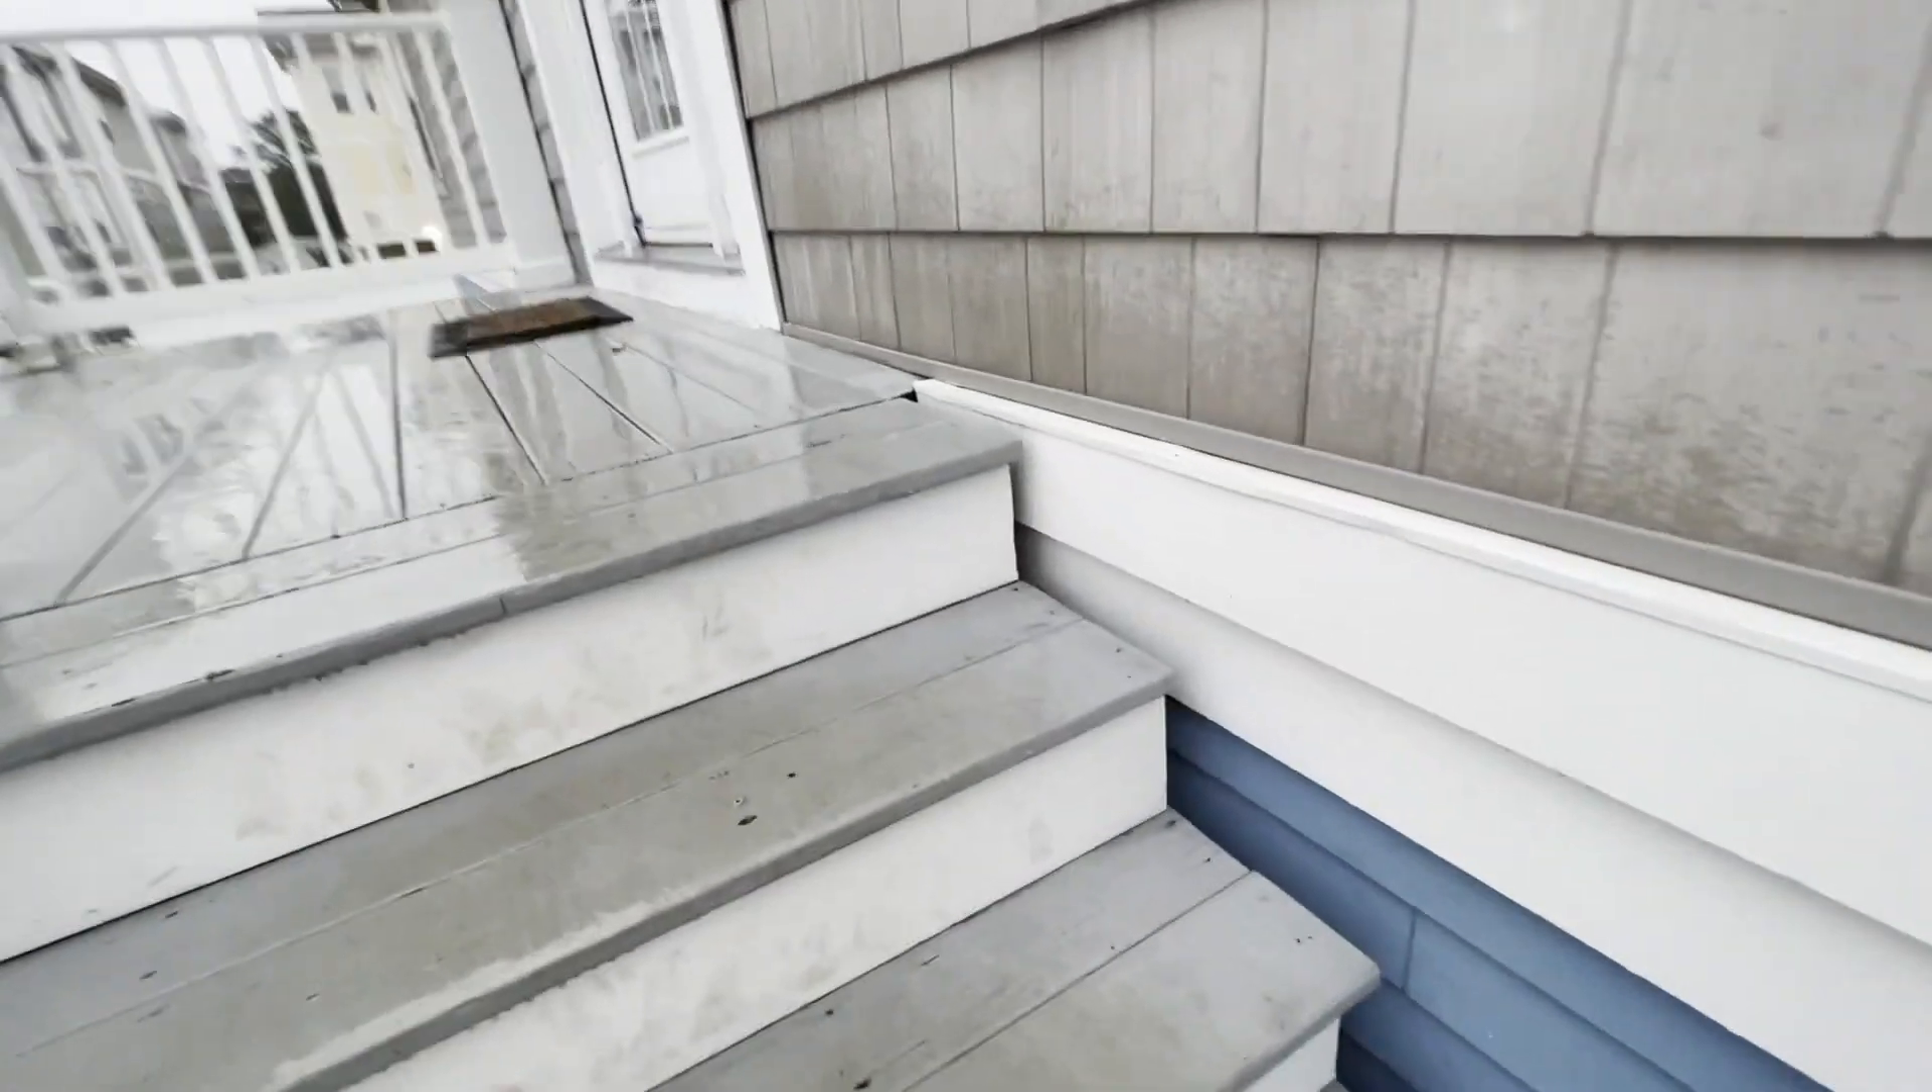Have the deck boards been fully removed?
No.